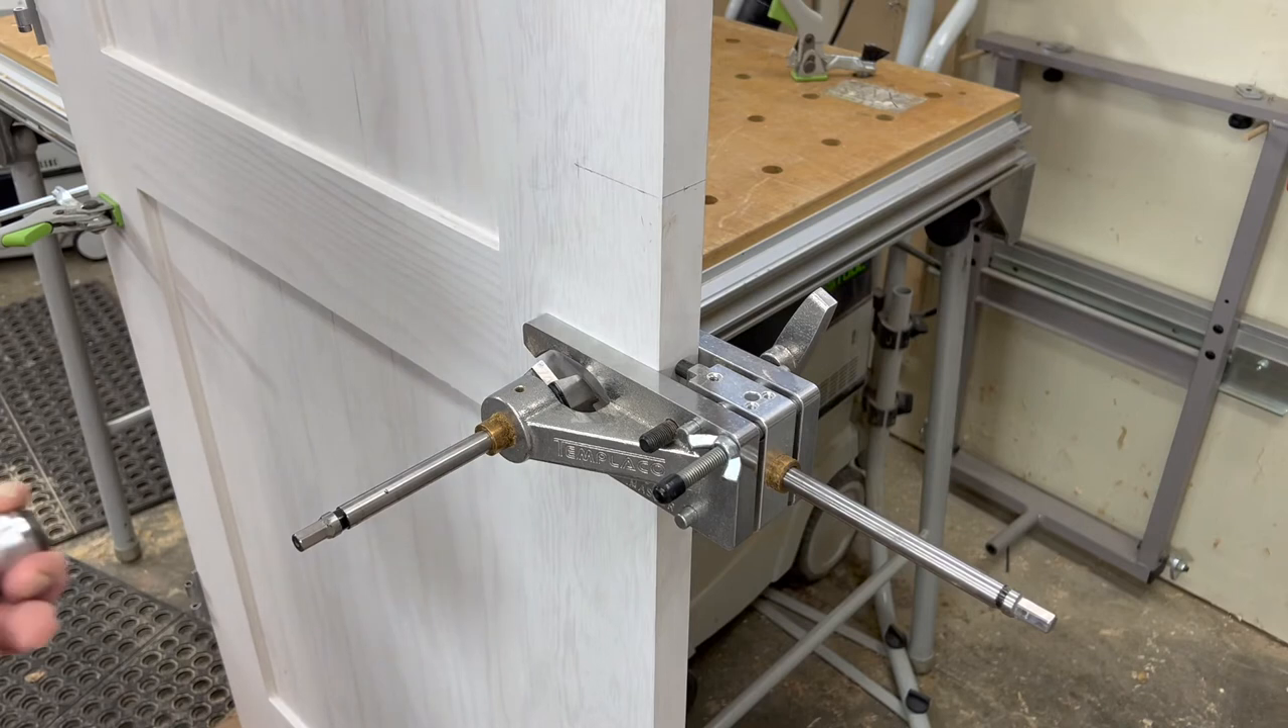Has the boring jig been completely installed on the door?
Yes.